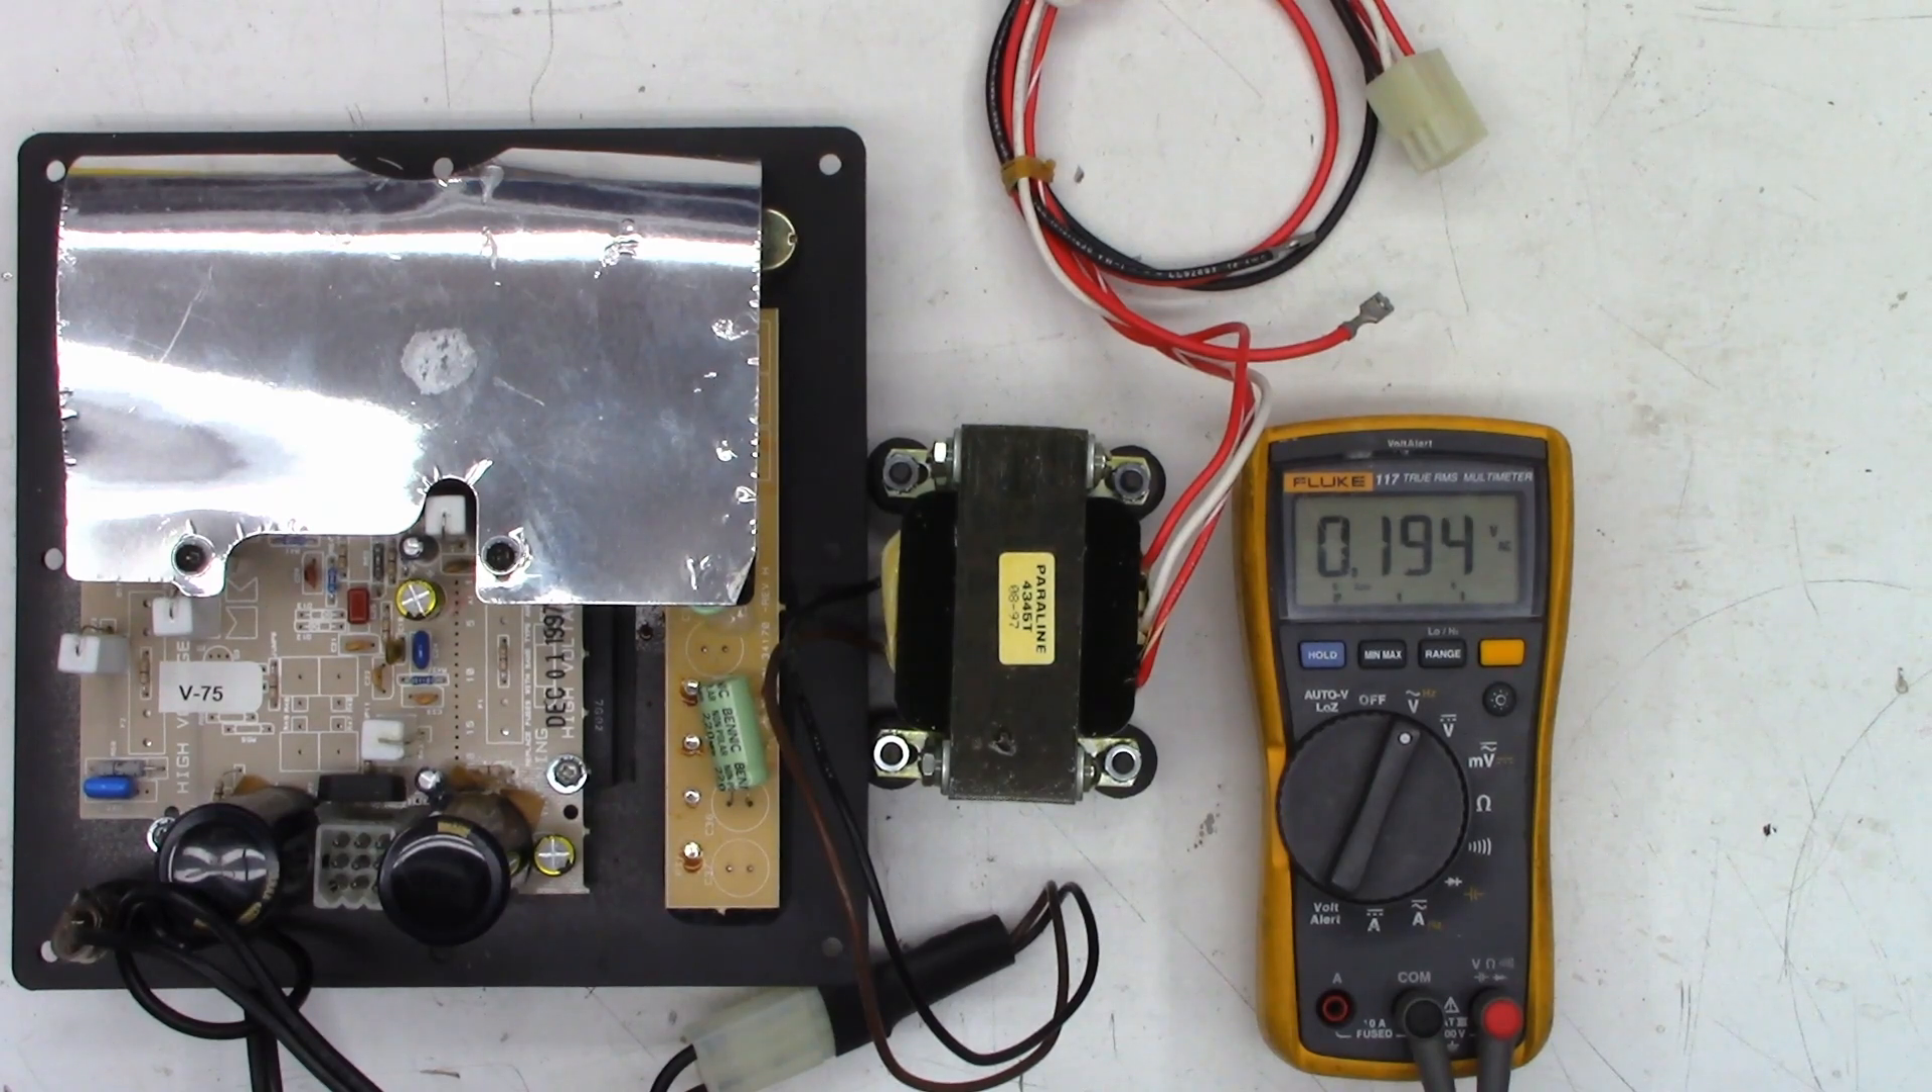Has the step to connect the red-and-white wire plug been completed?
No.